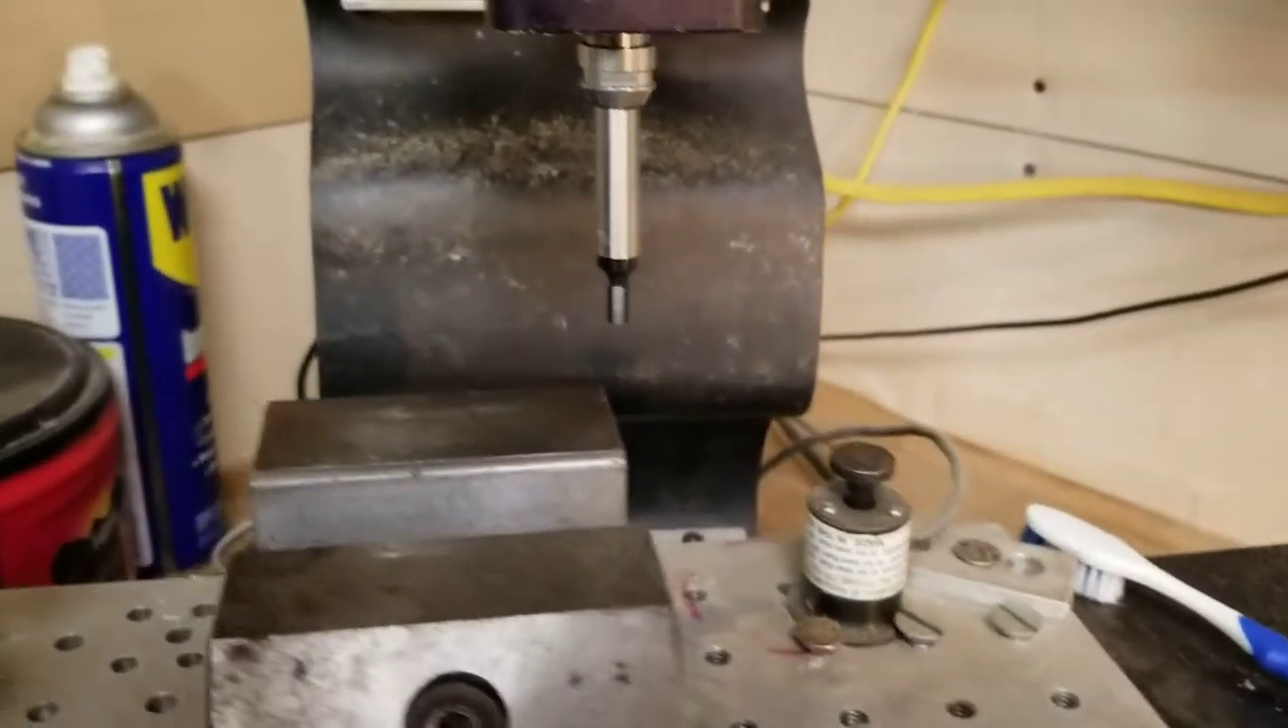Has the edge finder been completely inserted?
Yes.